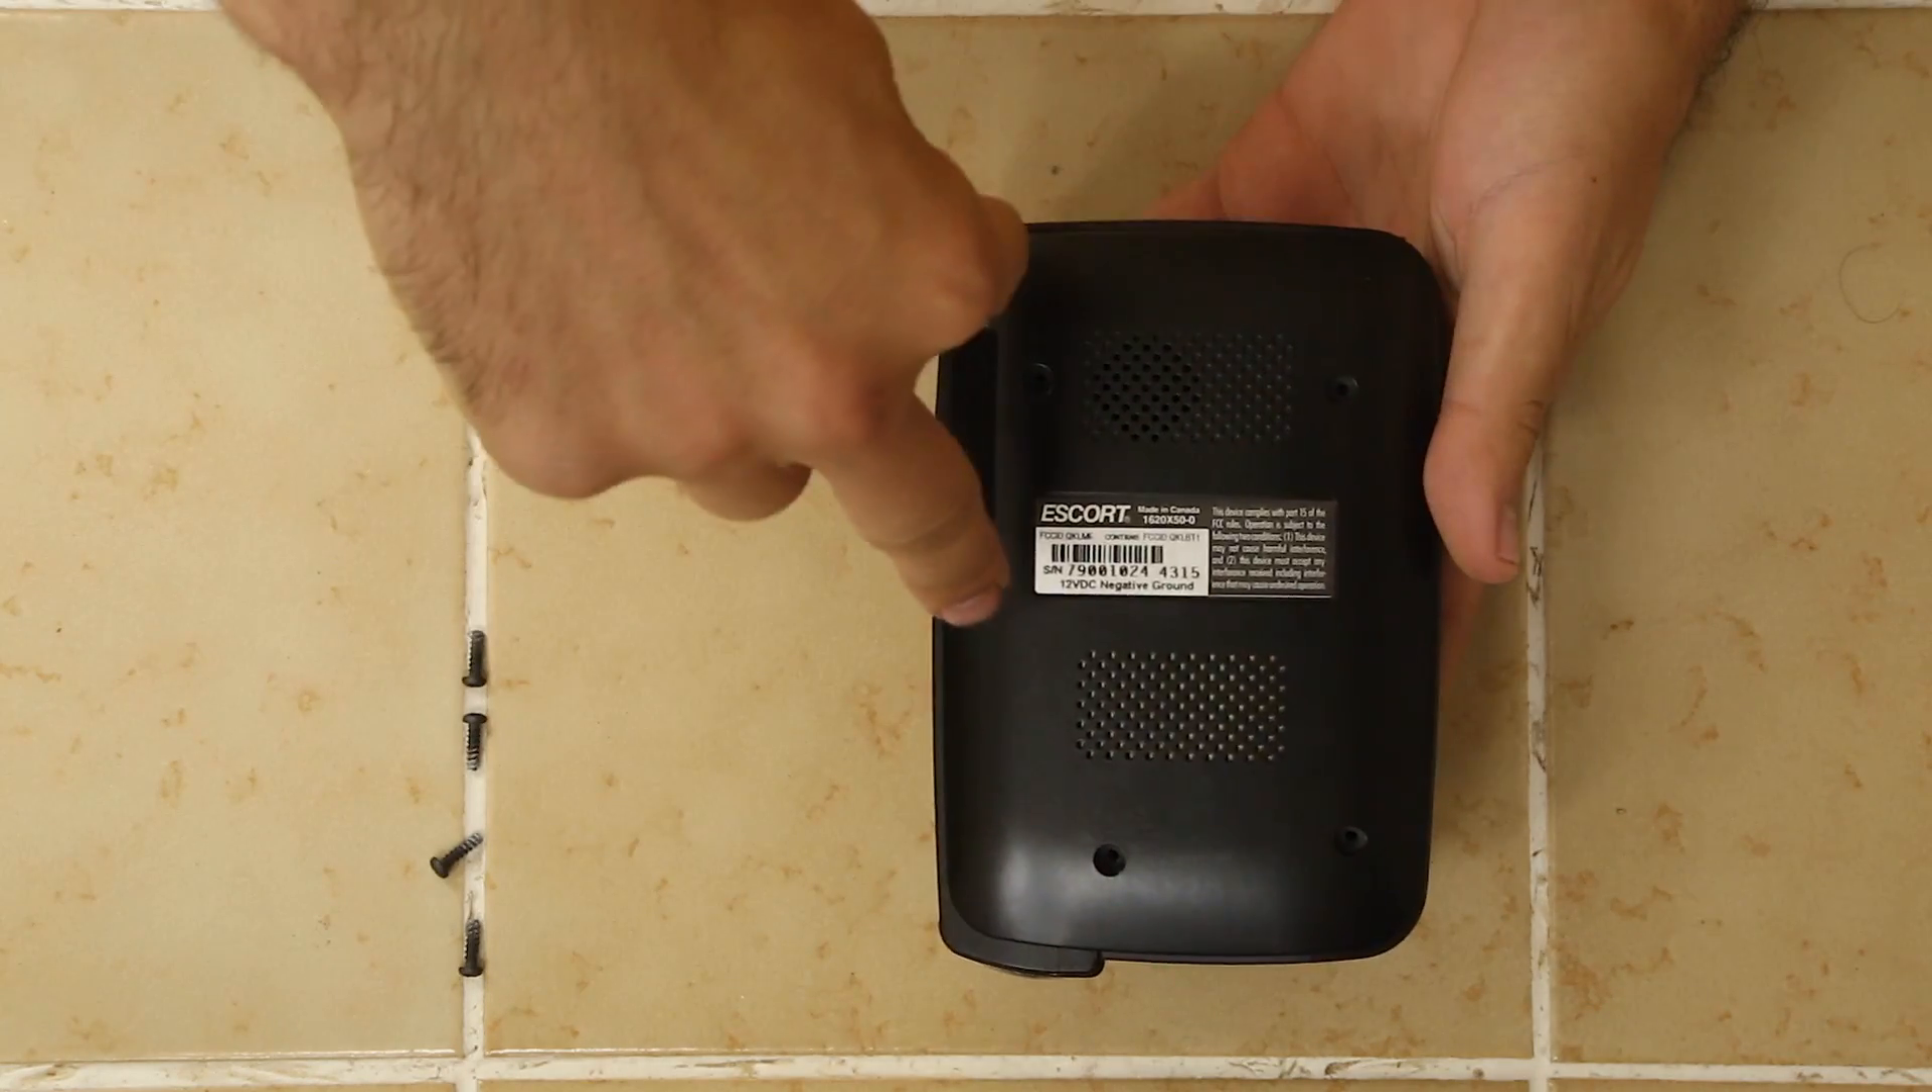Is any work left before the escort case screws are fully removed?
No.